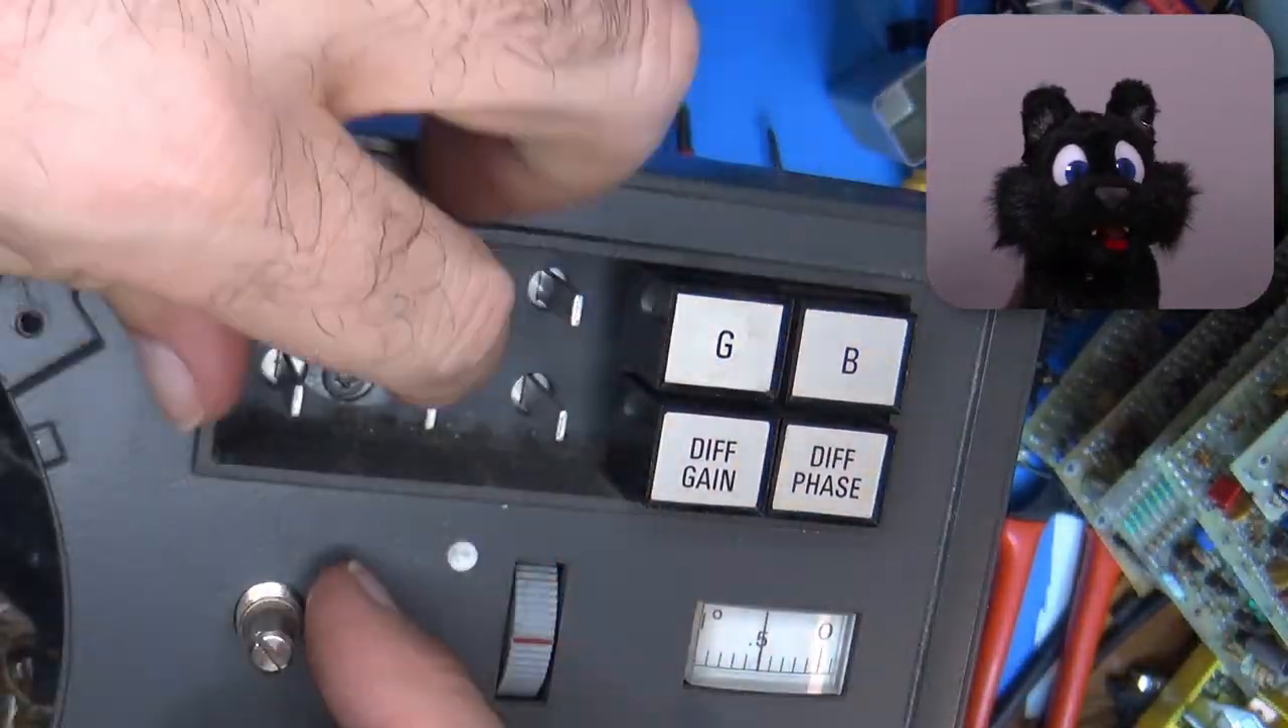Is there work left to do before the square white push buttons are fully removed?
Yes.